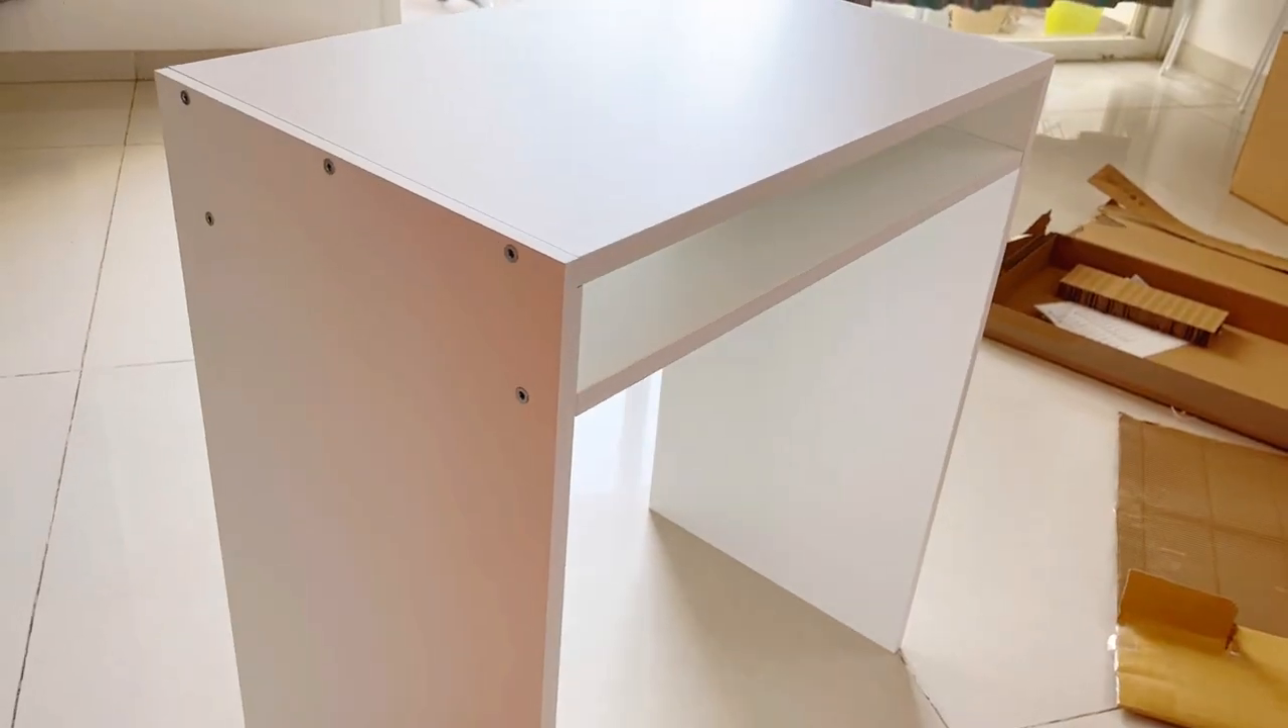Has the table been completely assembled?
Yes.